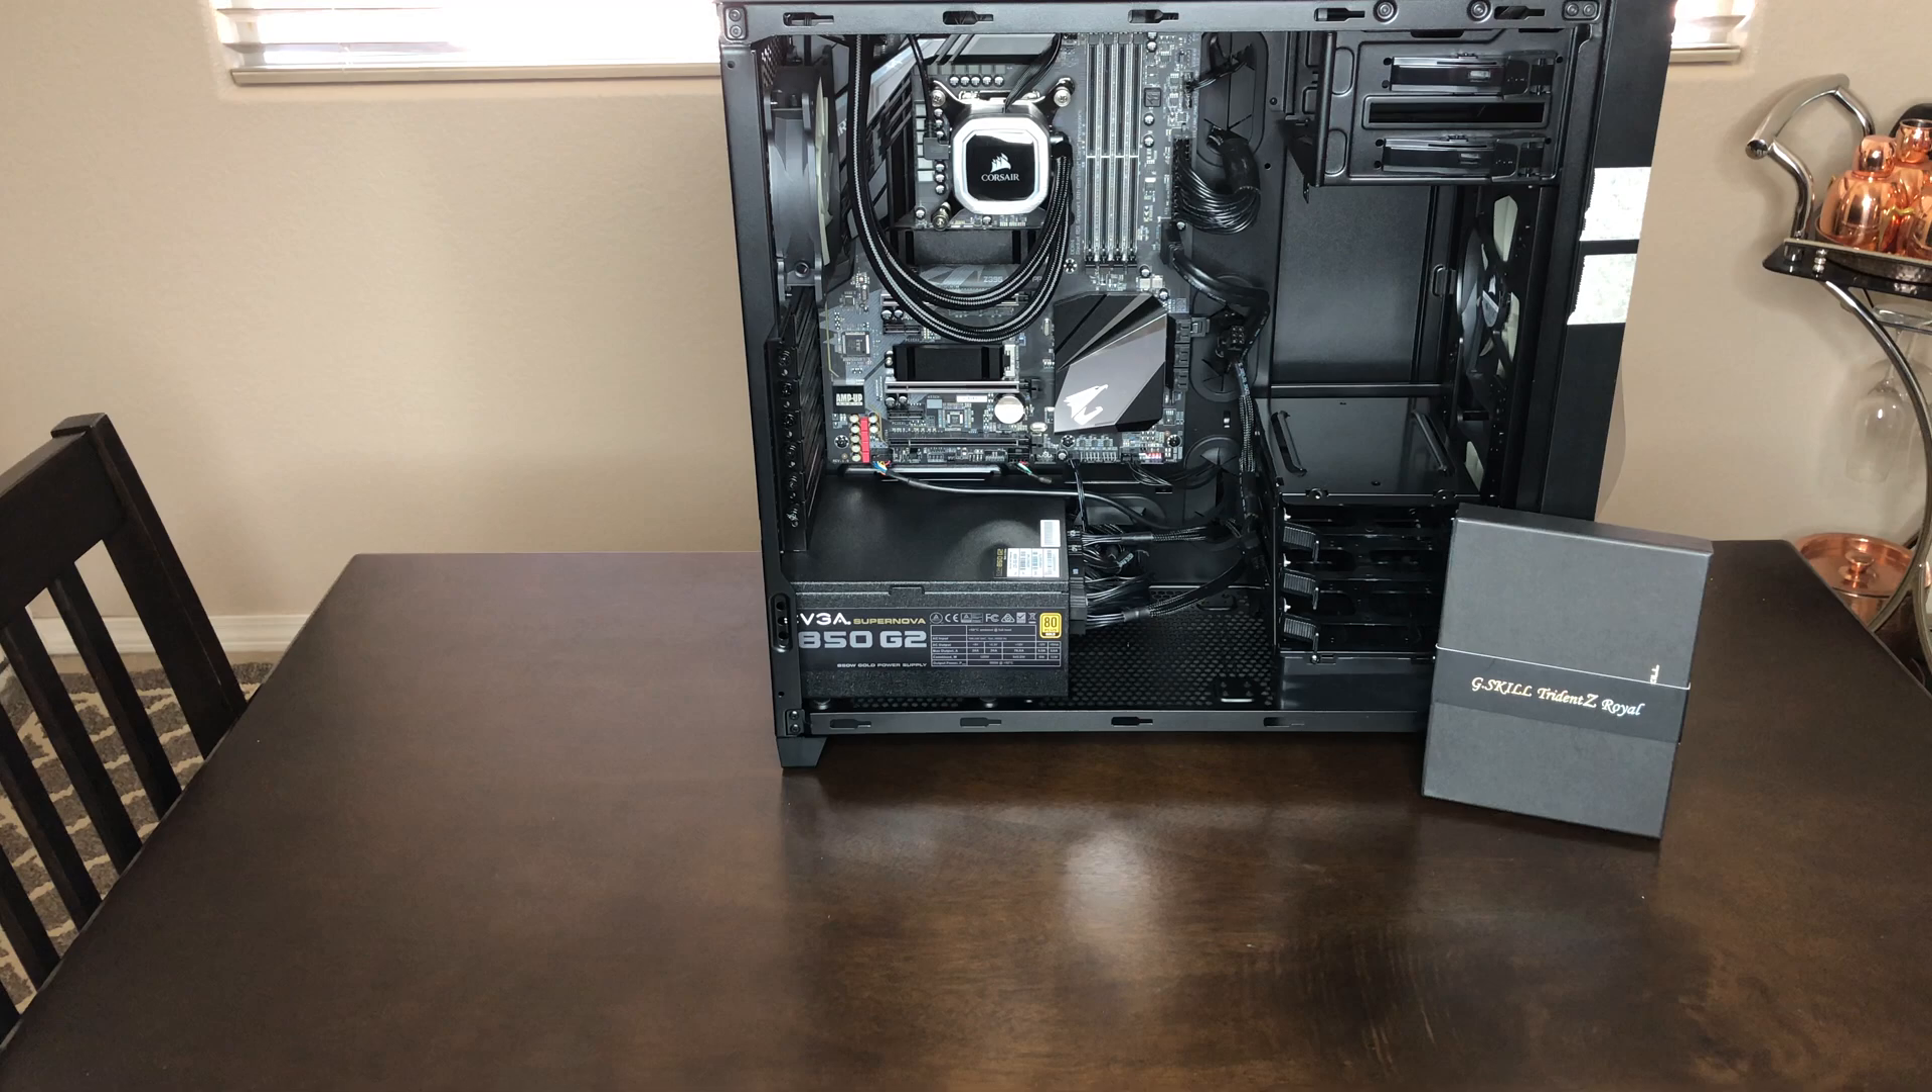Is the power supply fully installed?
Yes.